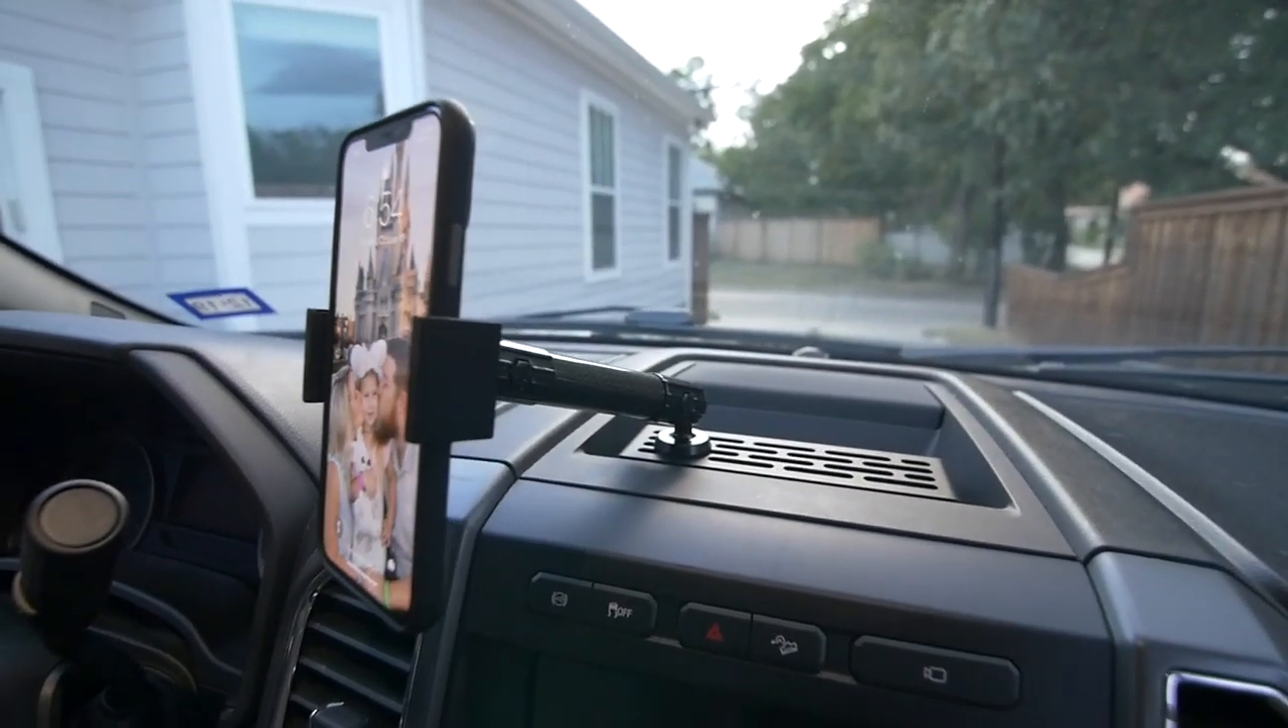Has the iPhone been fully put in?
Yes.